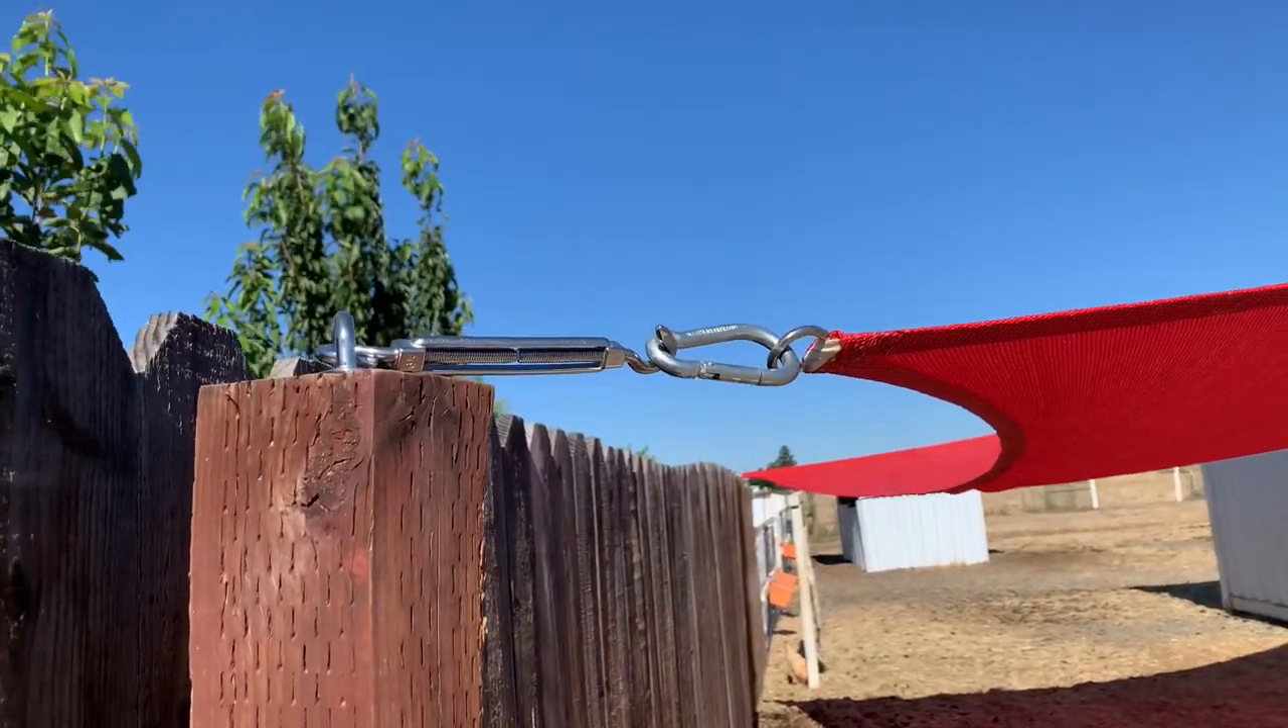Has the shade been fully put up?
Yes.